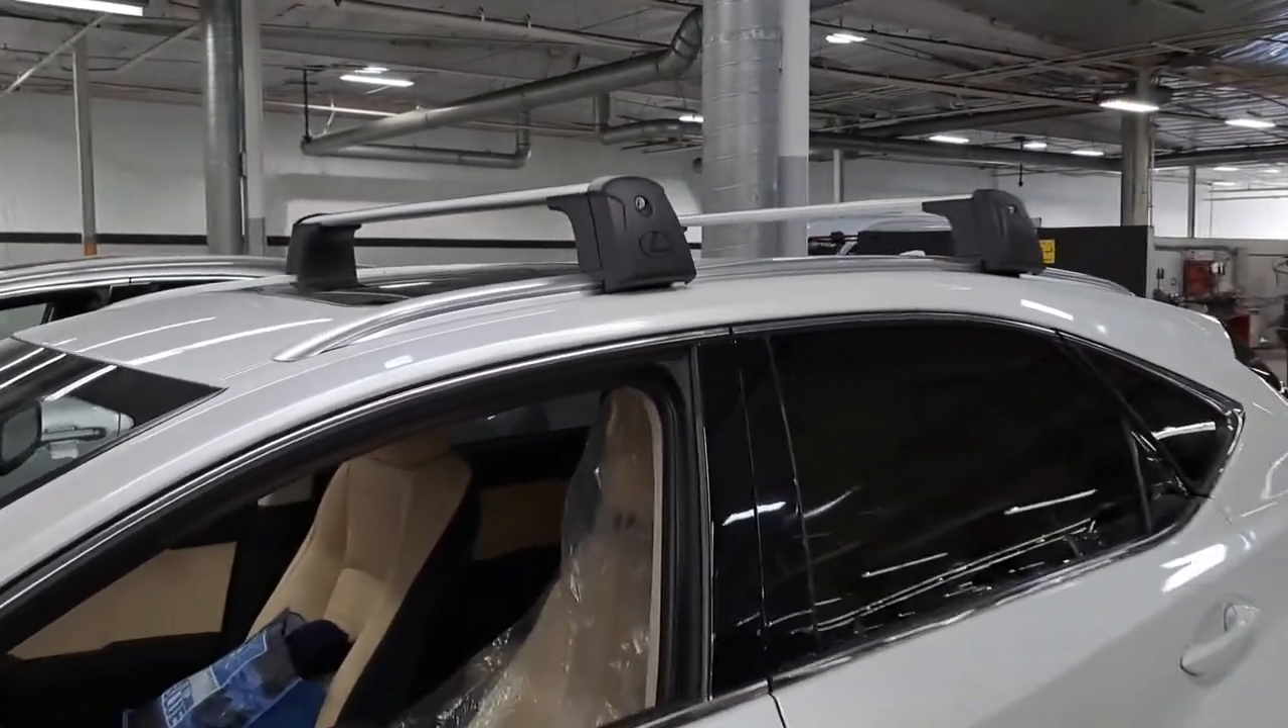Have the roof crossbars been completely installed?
Yes.